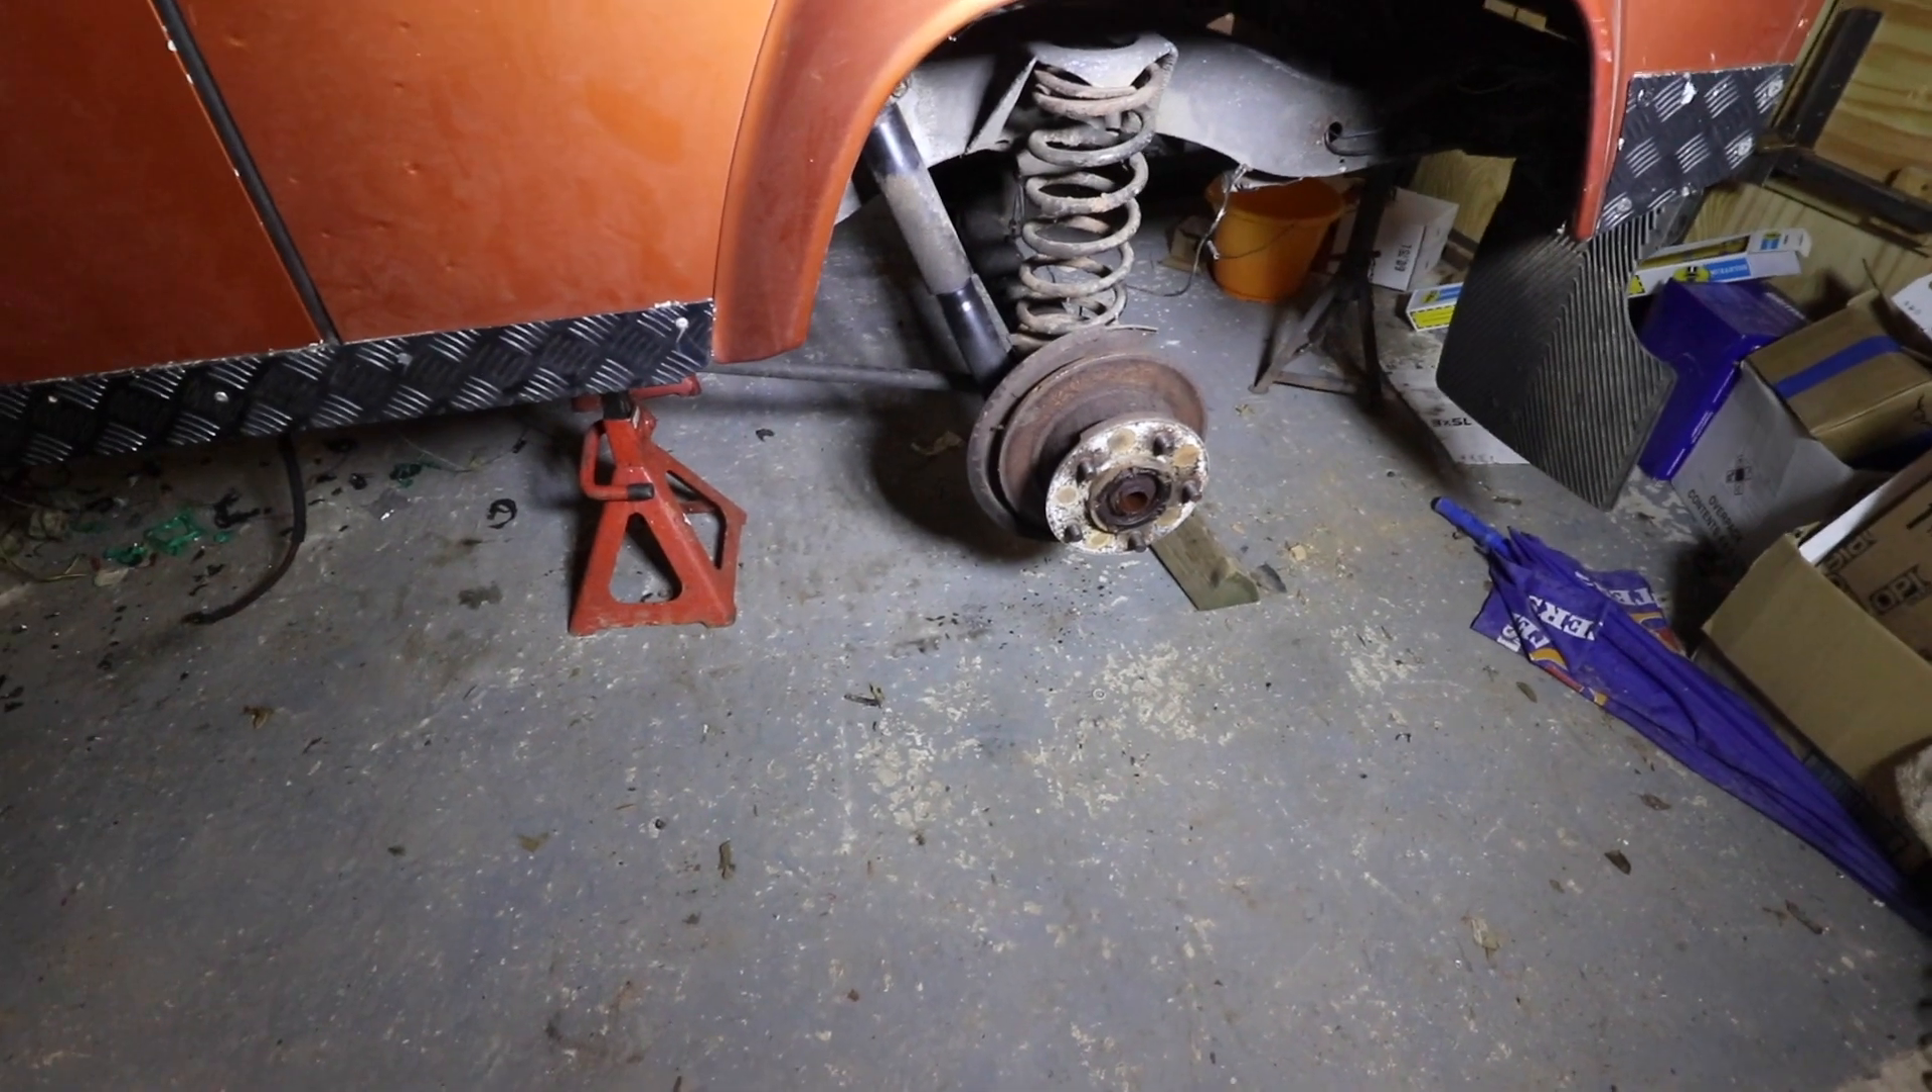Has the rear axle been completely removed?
No.